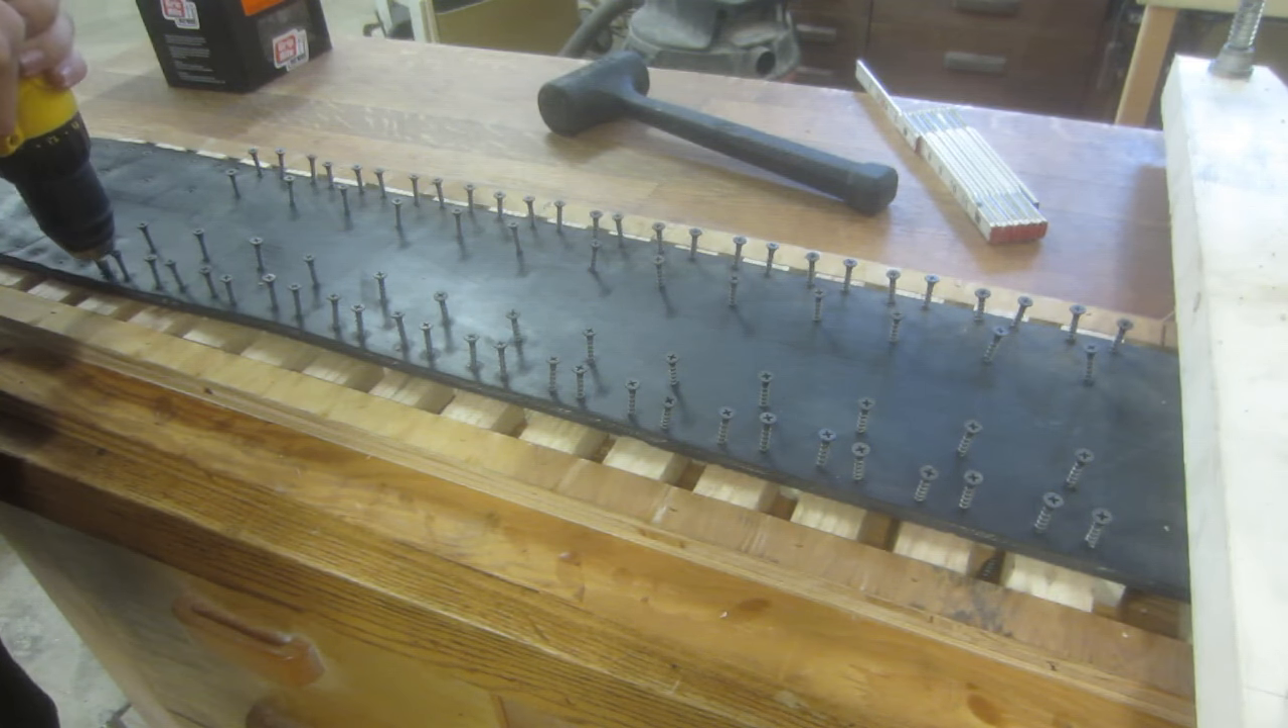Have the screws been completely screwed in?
No.